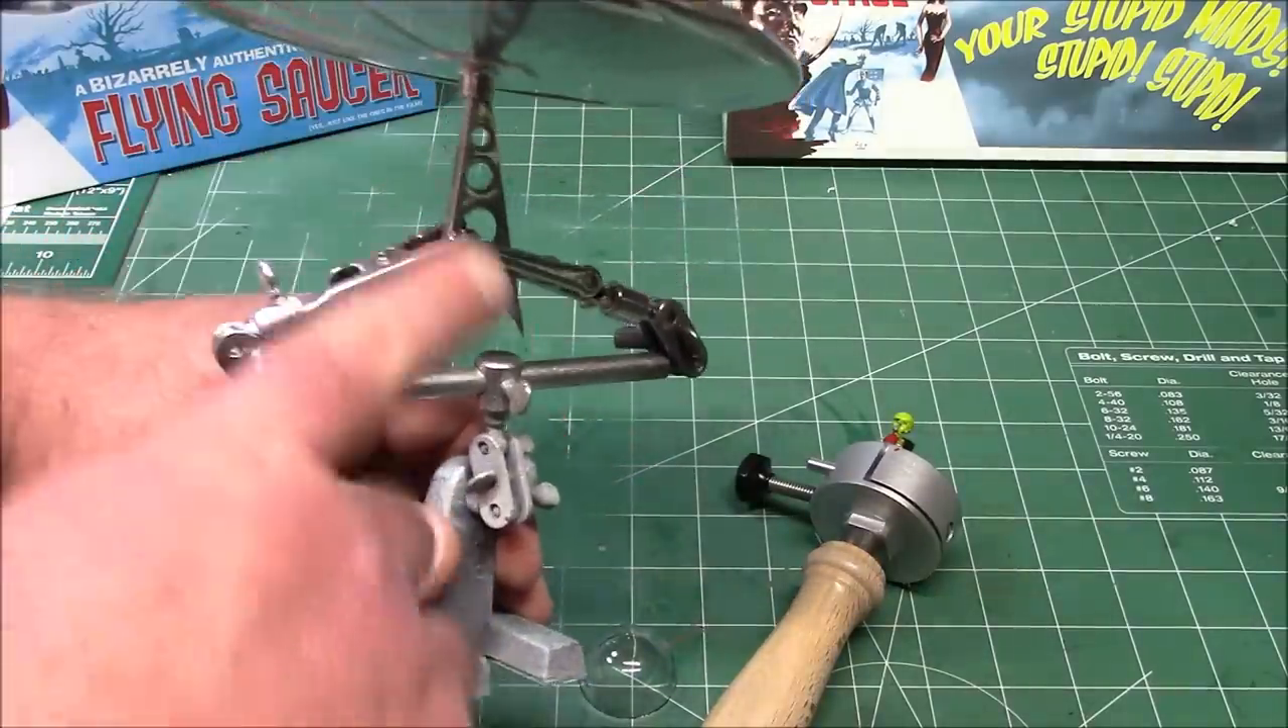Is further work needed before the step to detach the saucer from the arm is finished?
Yes.